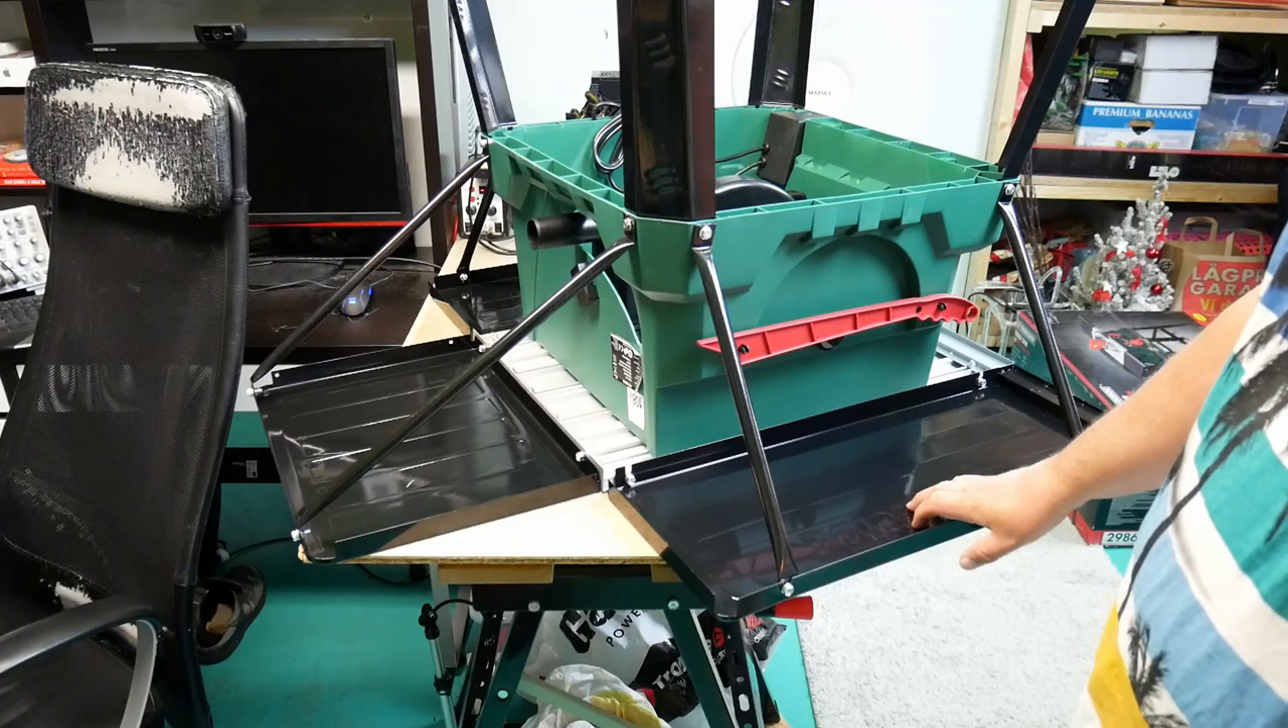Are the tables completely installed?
Yes.